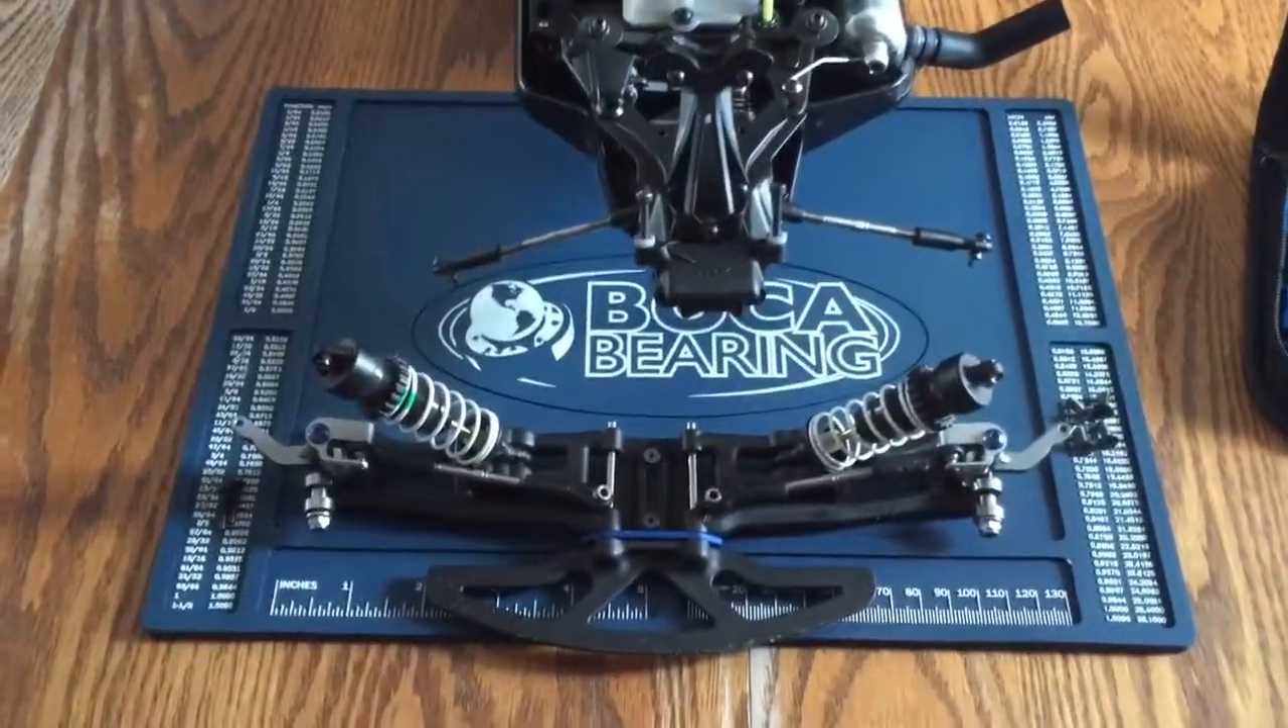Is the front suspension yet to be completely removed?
No.